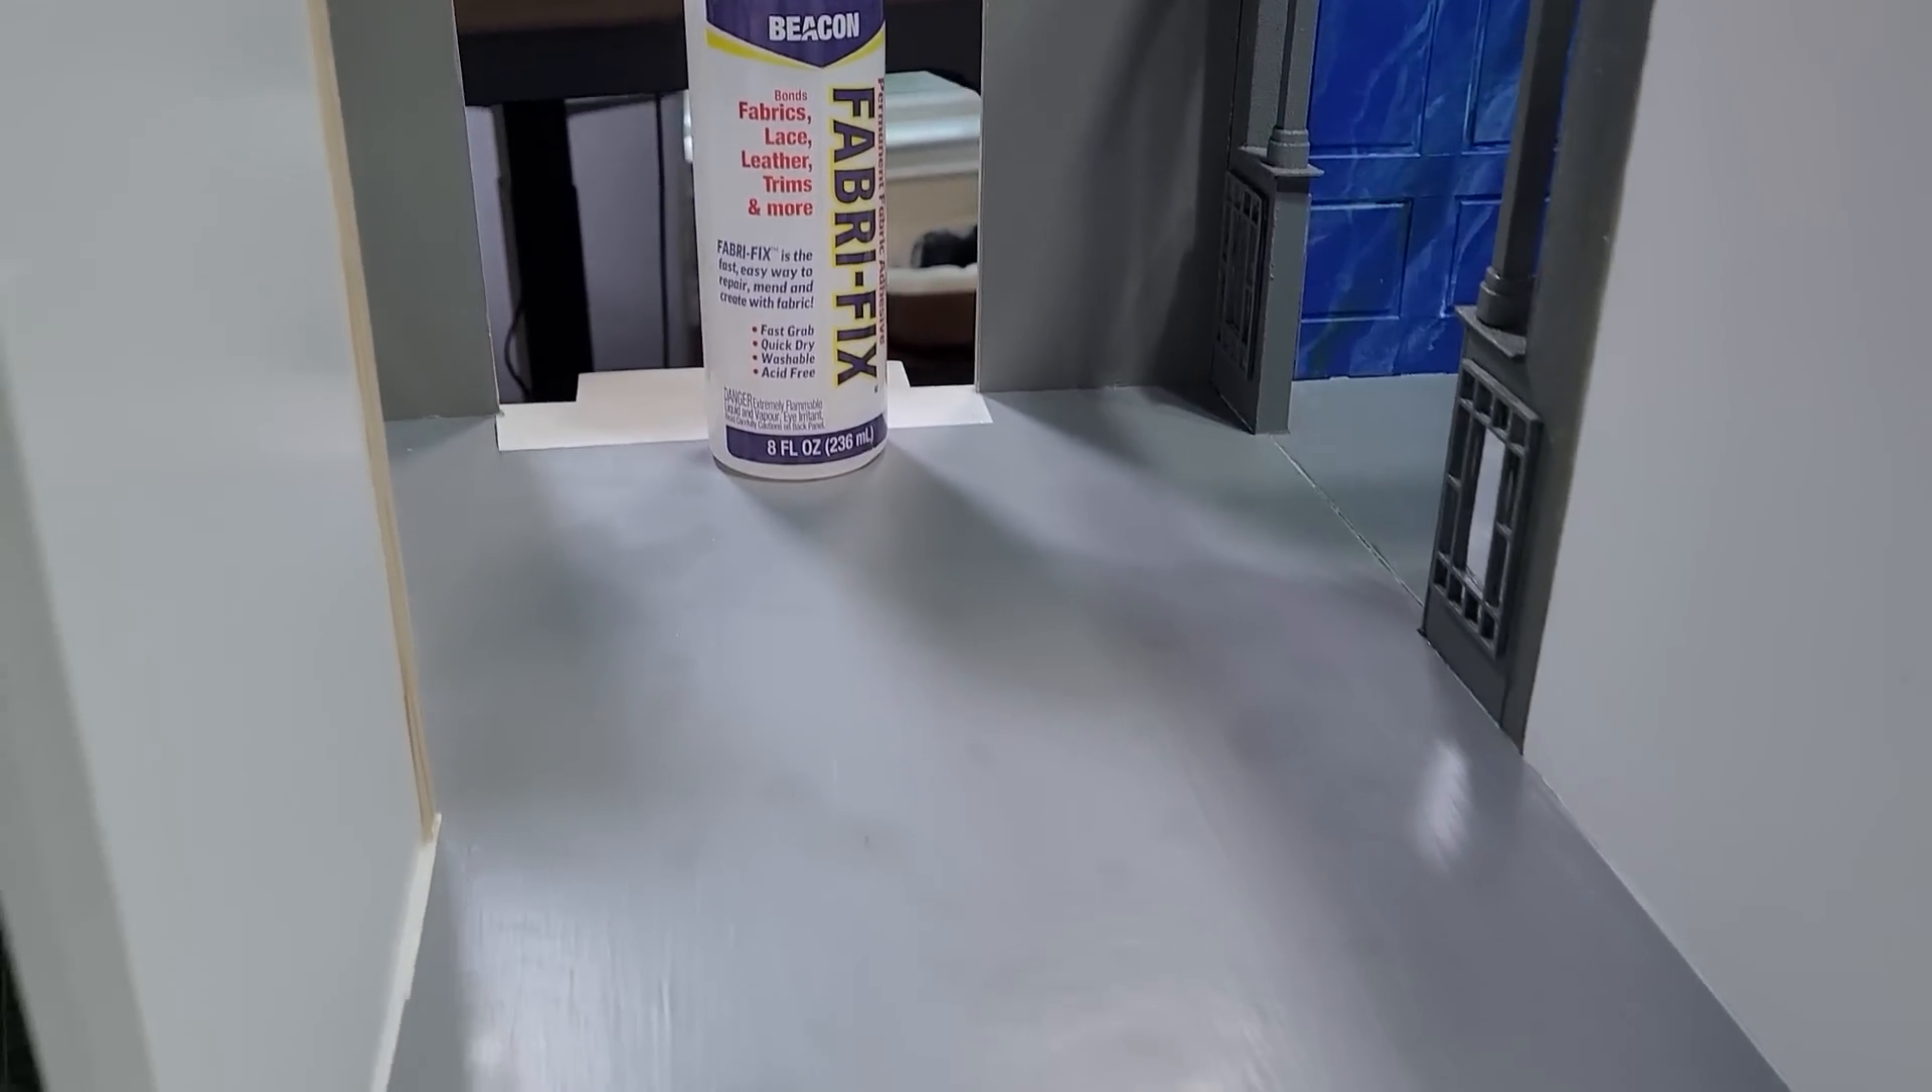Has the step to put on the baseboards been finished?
No.